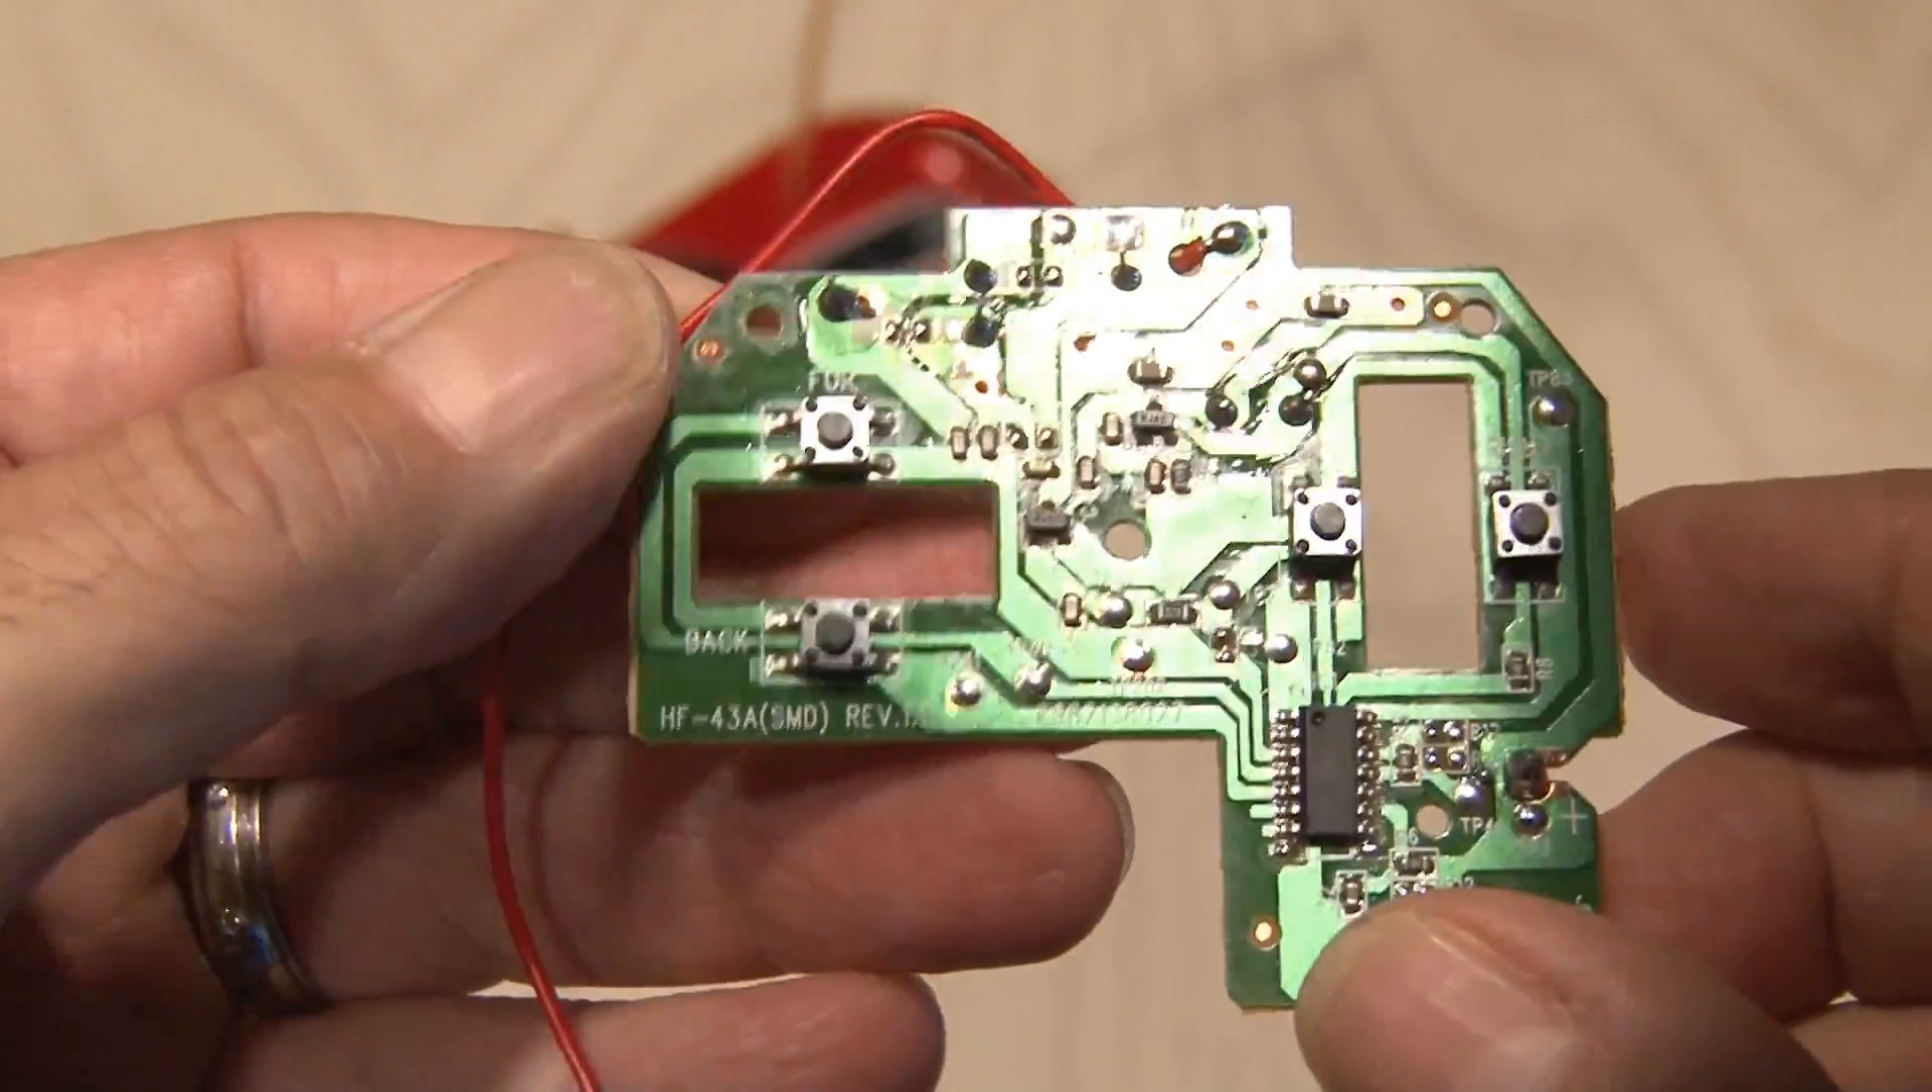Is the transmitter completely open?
Yes.